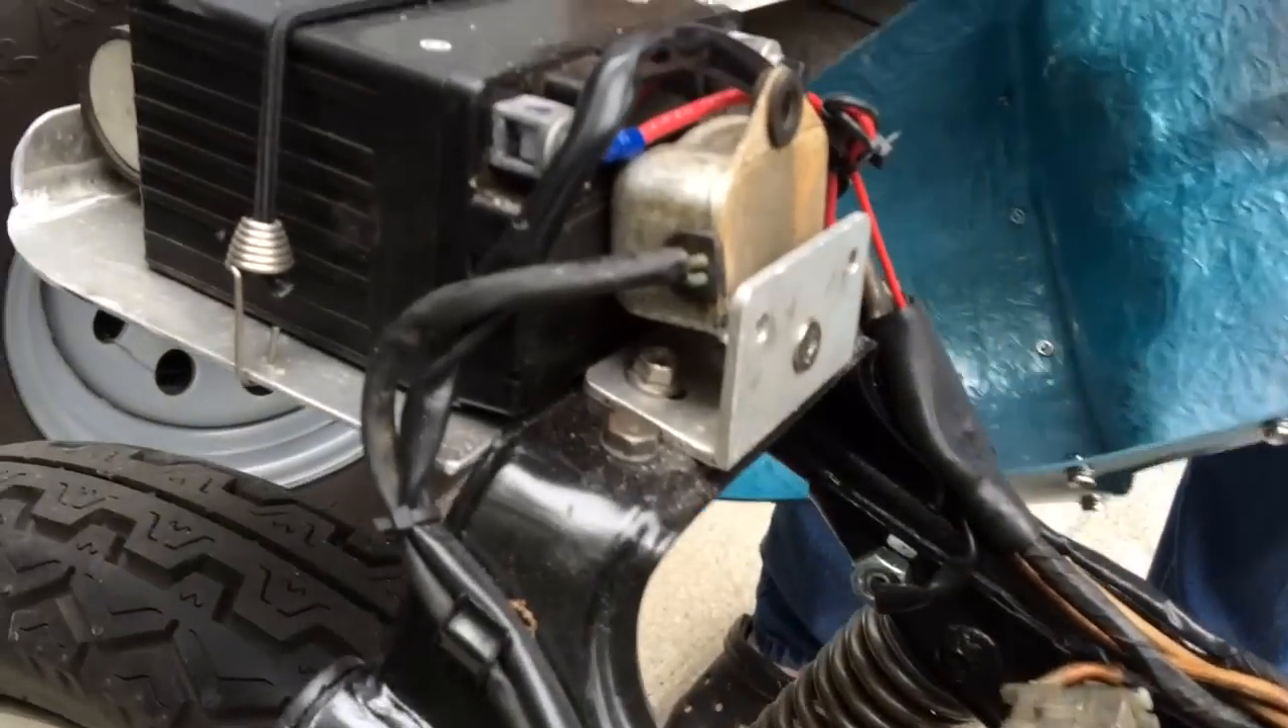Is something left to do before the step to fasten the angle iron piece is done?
No.